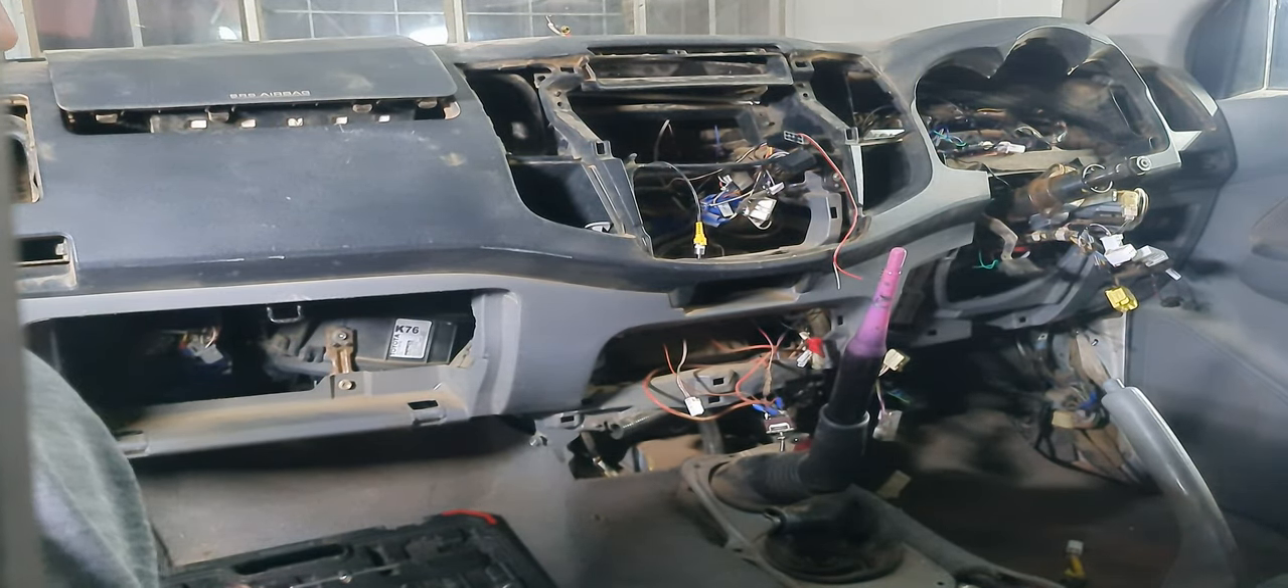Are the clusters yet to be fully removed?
No.